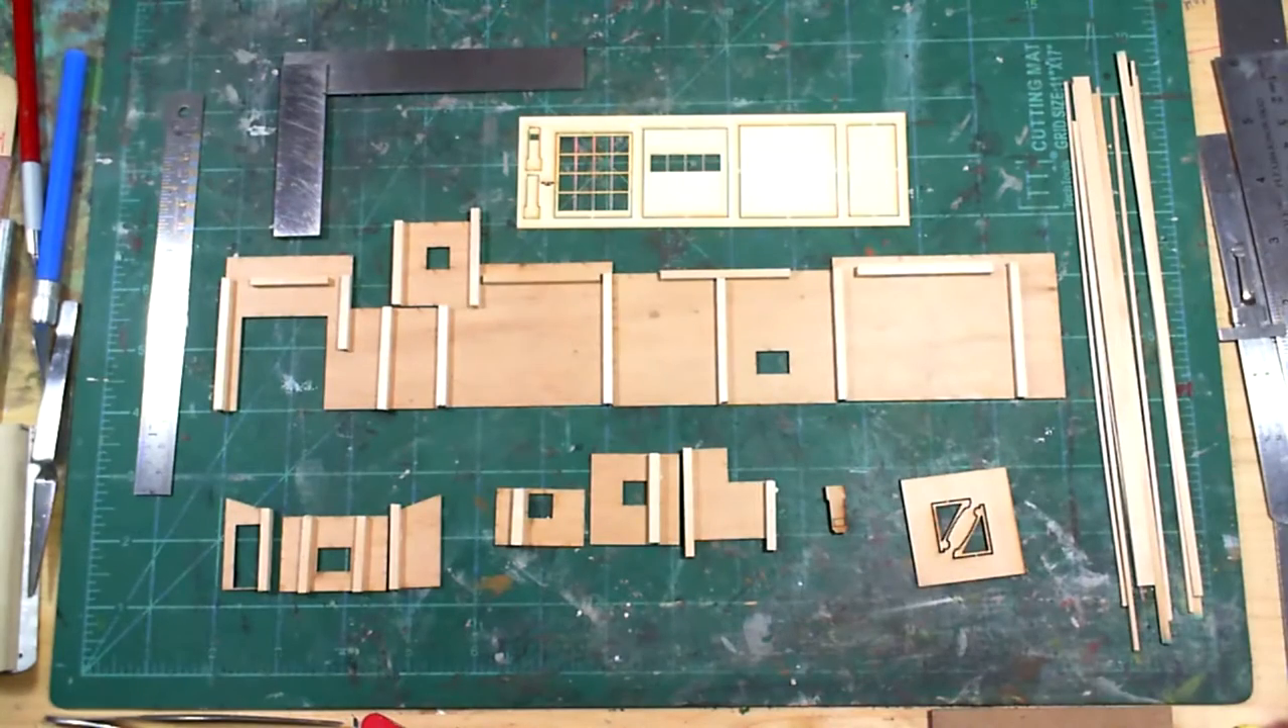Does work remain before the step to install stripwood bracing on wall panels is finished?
No.